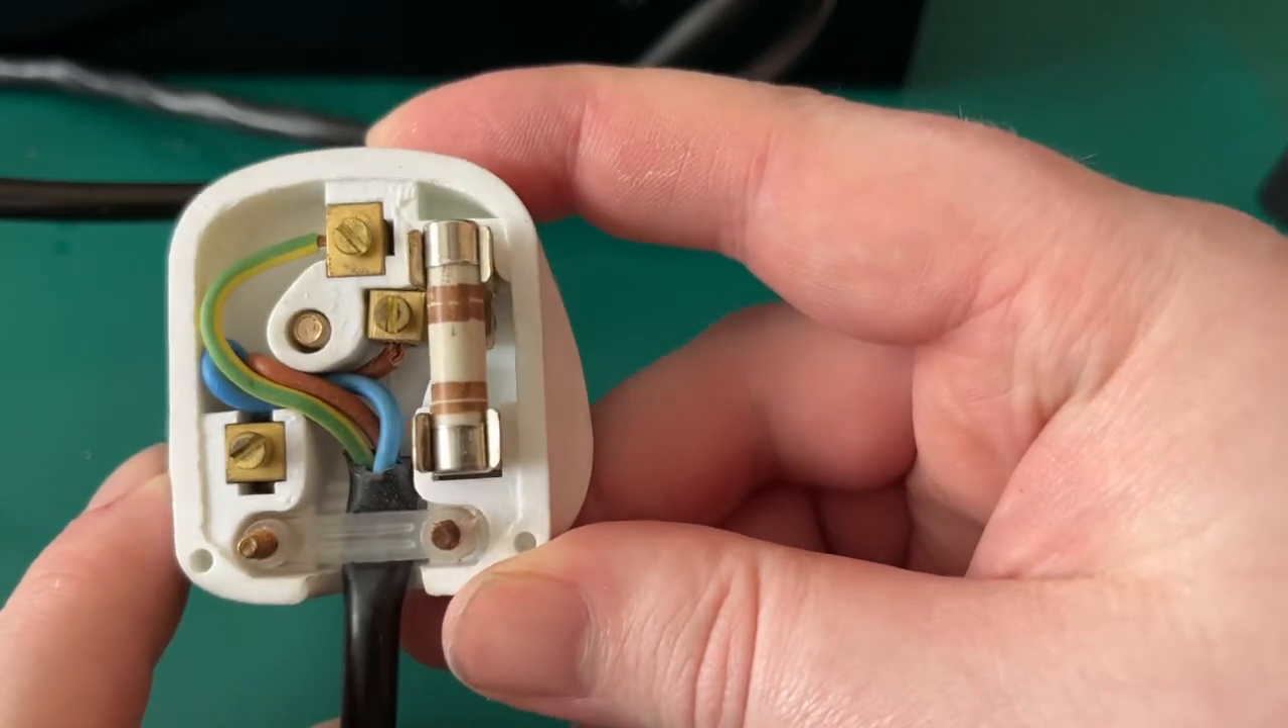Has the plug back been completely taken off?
Yes.